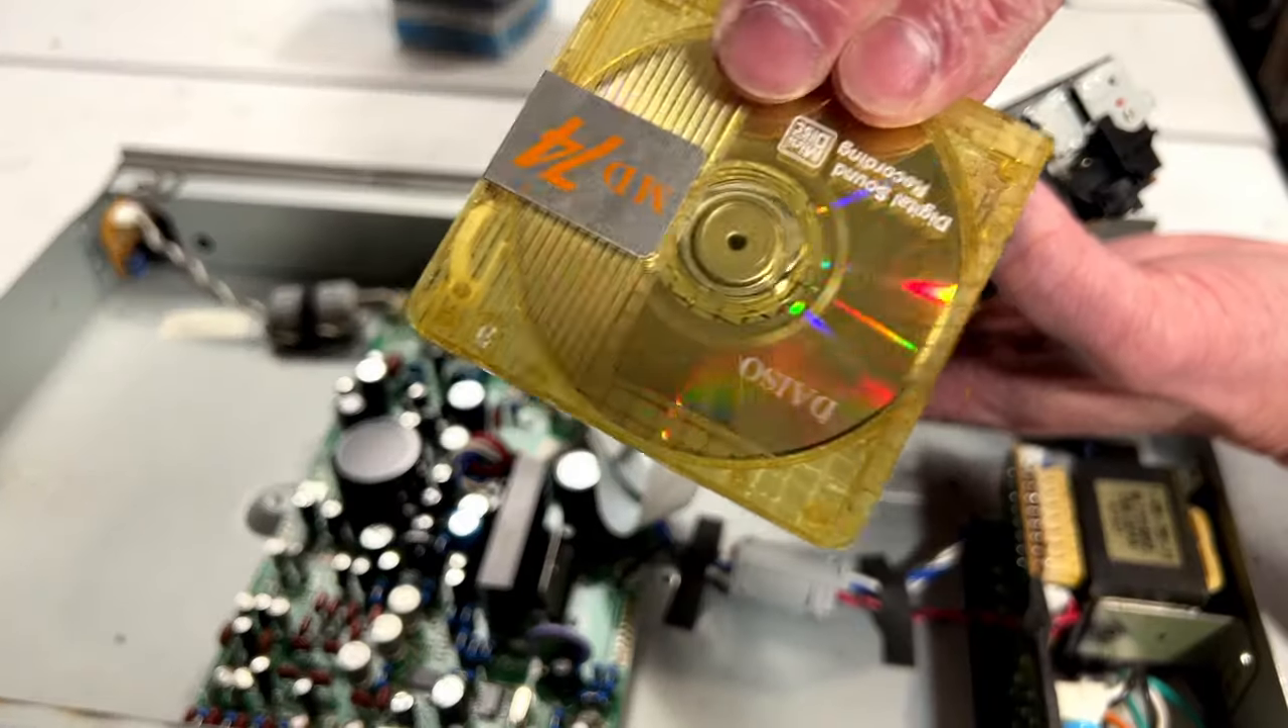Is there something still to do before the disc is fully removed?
No.